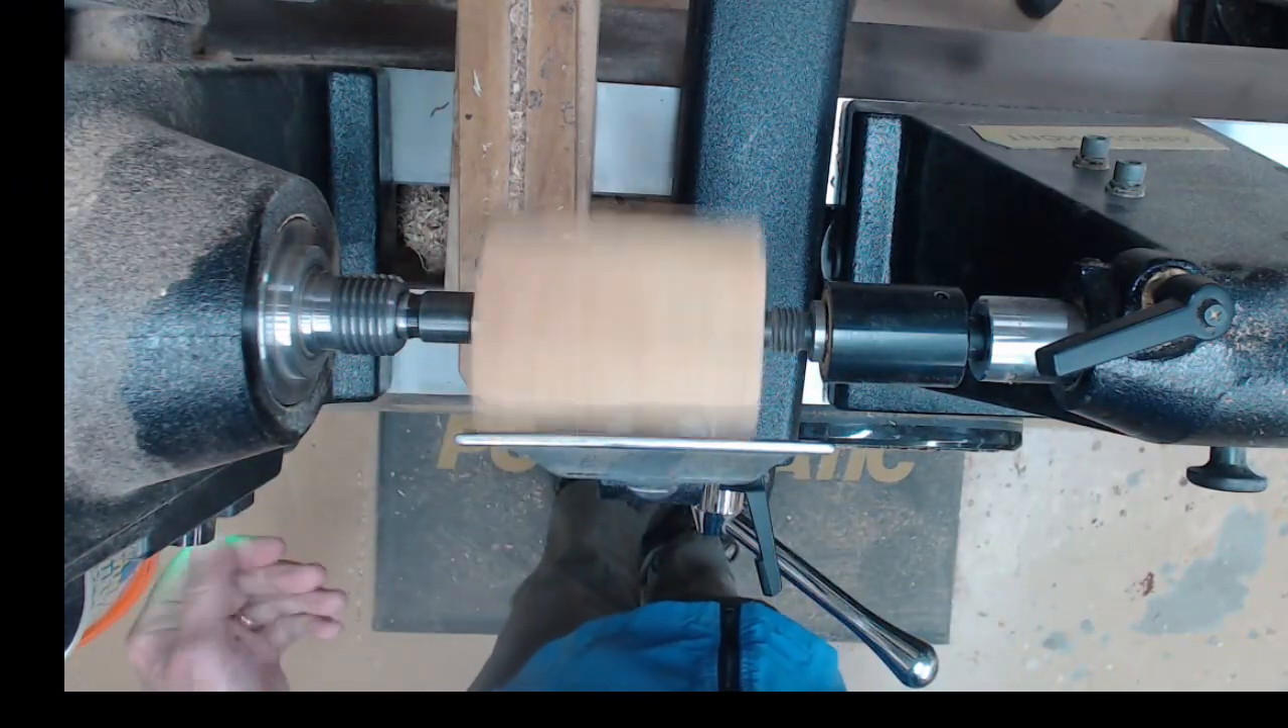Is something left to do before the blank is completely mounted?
No.